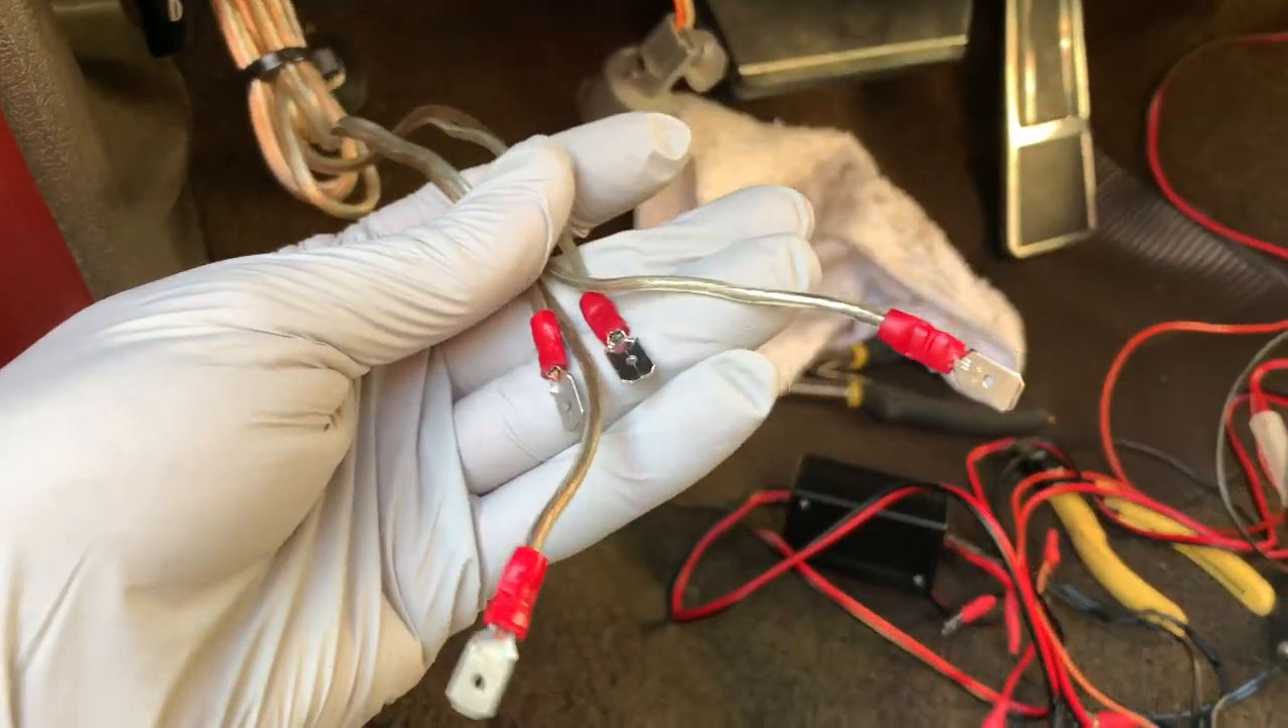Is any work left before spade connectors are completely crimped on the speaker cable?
No.